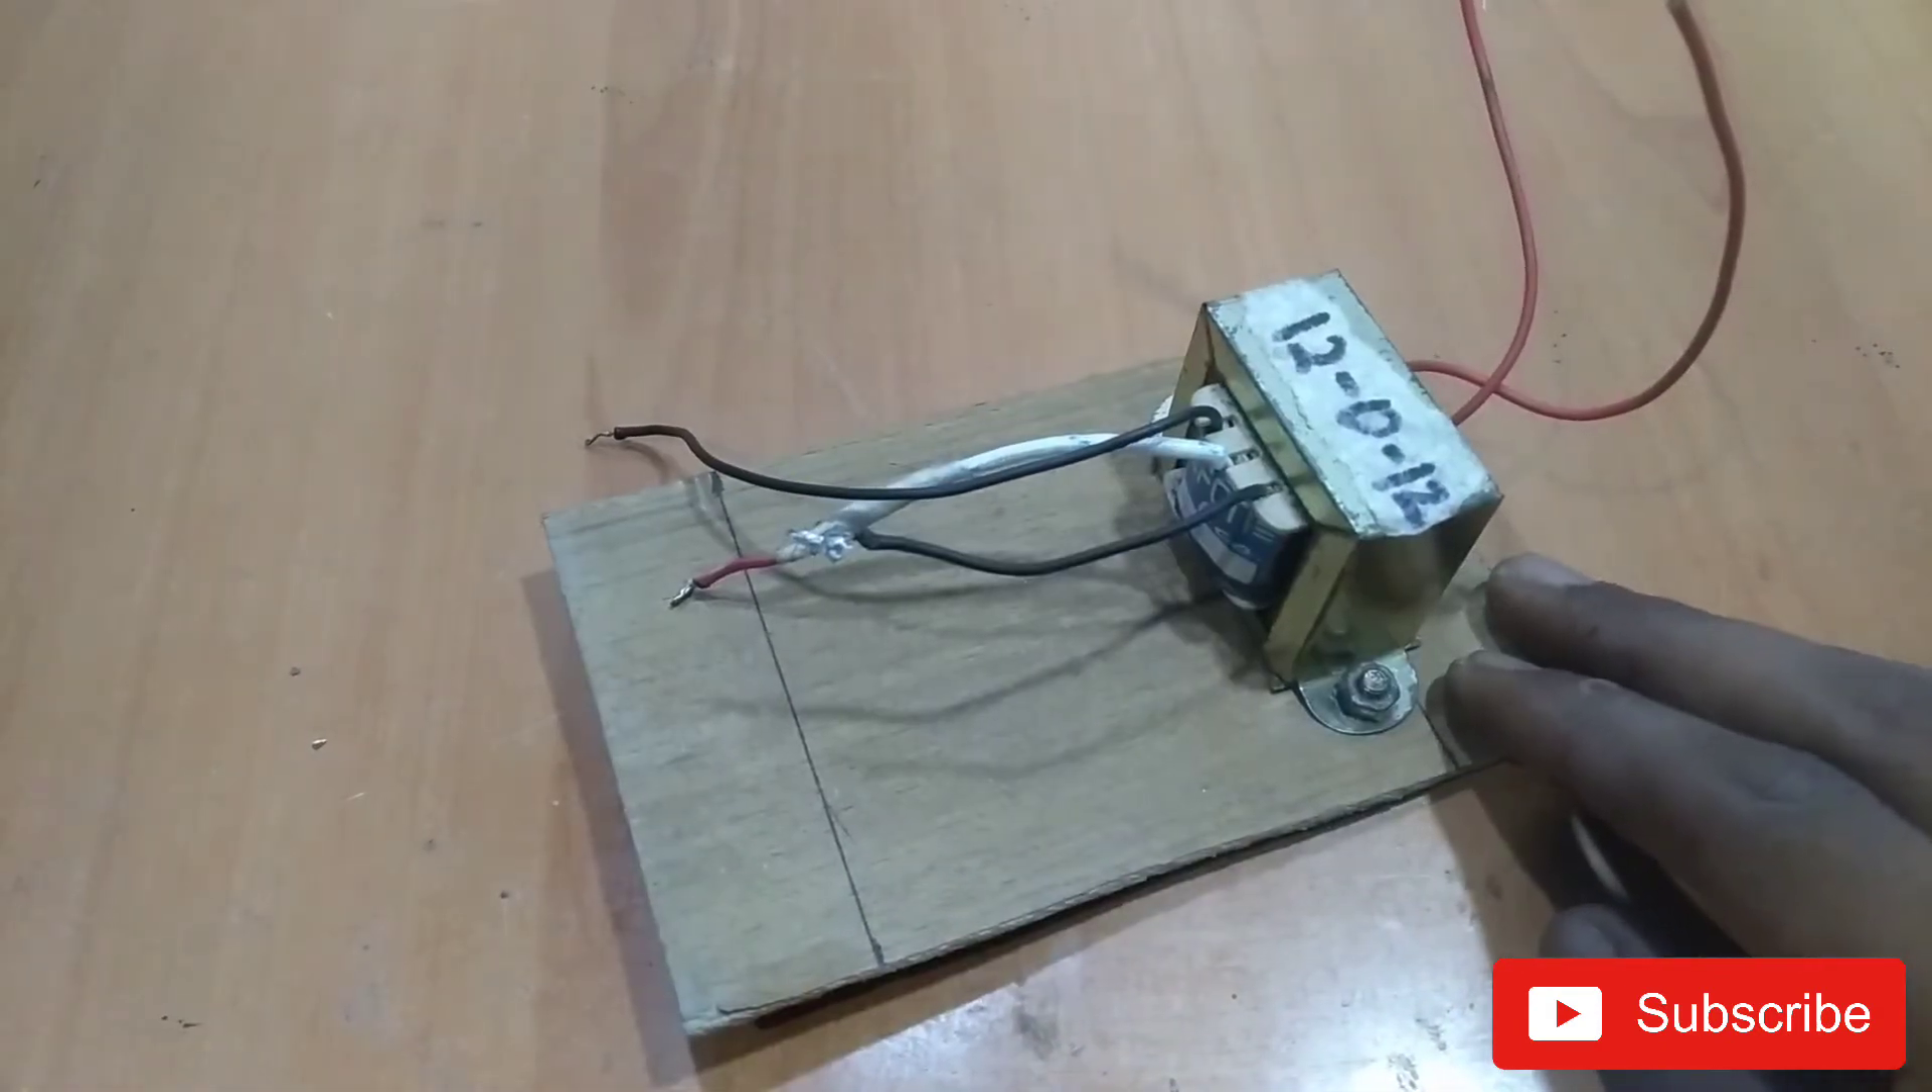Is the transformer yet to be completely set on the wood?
No.